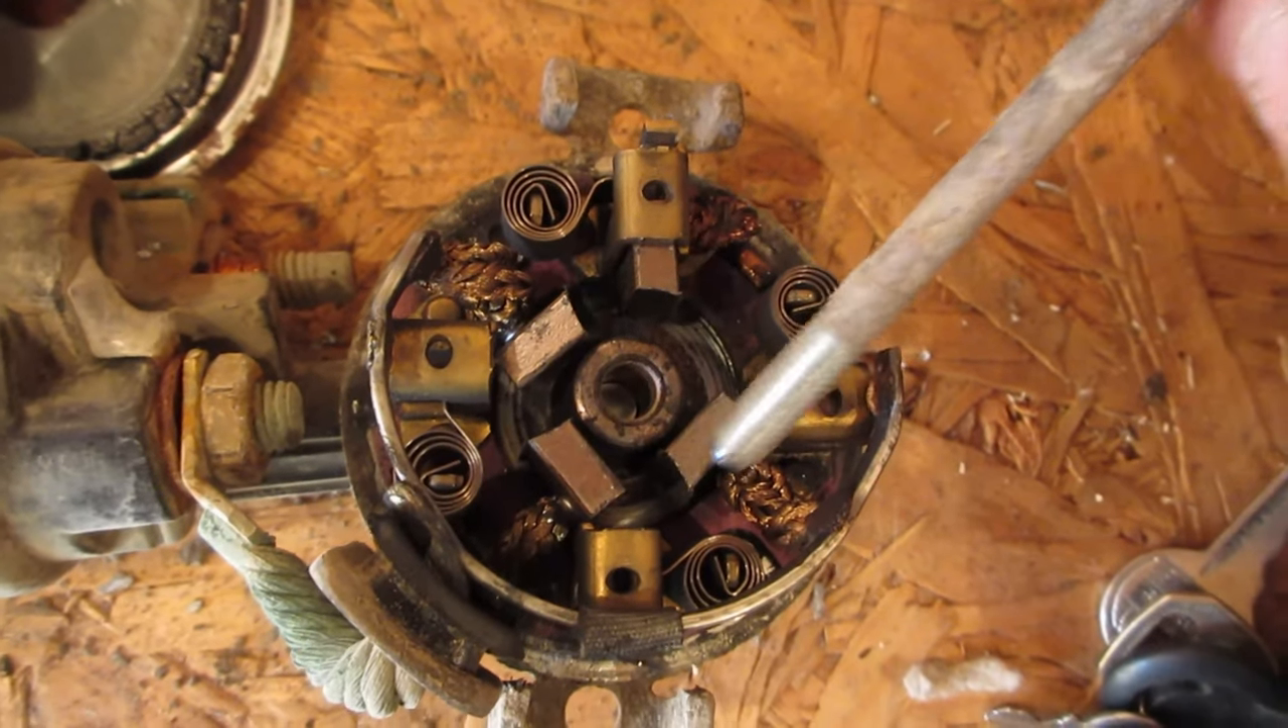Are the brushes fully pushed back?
No.